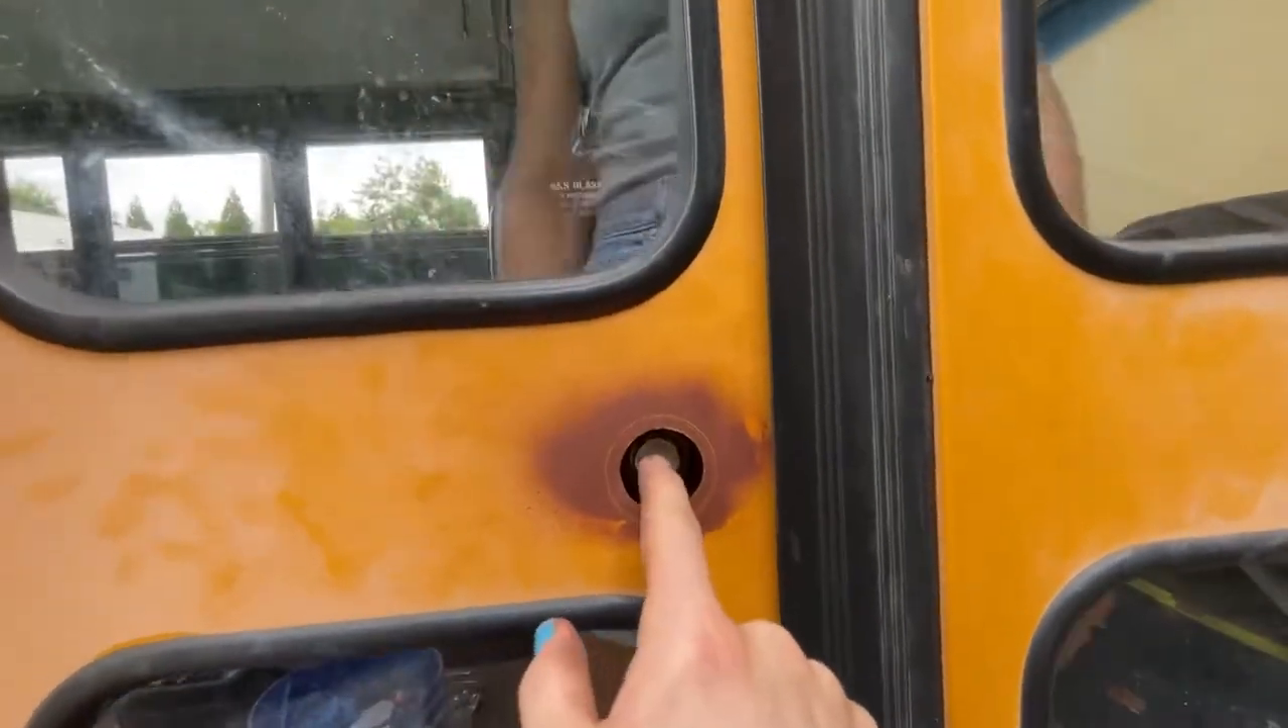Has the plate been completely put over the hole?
No.